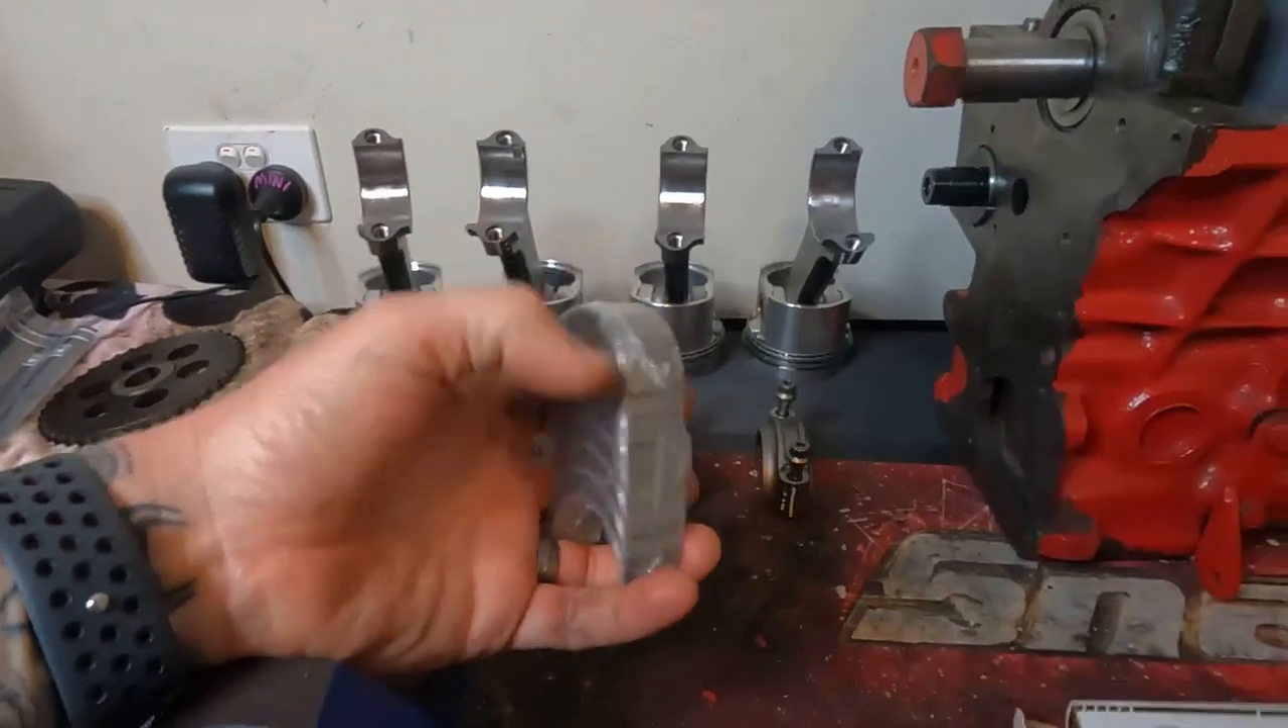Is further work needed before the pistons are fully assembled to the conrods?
No.